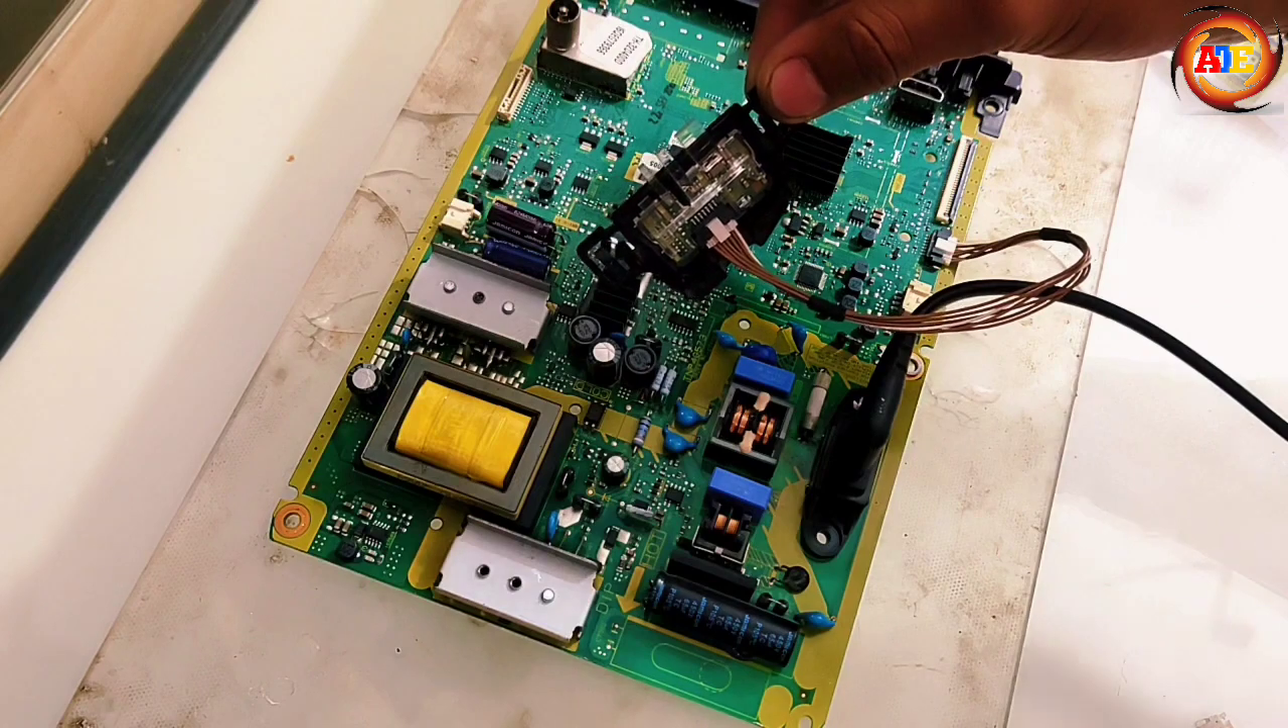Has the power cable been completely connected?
Yes.